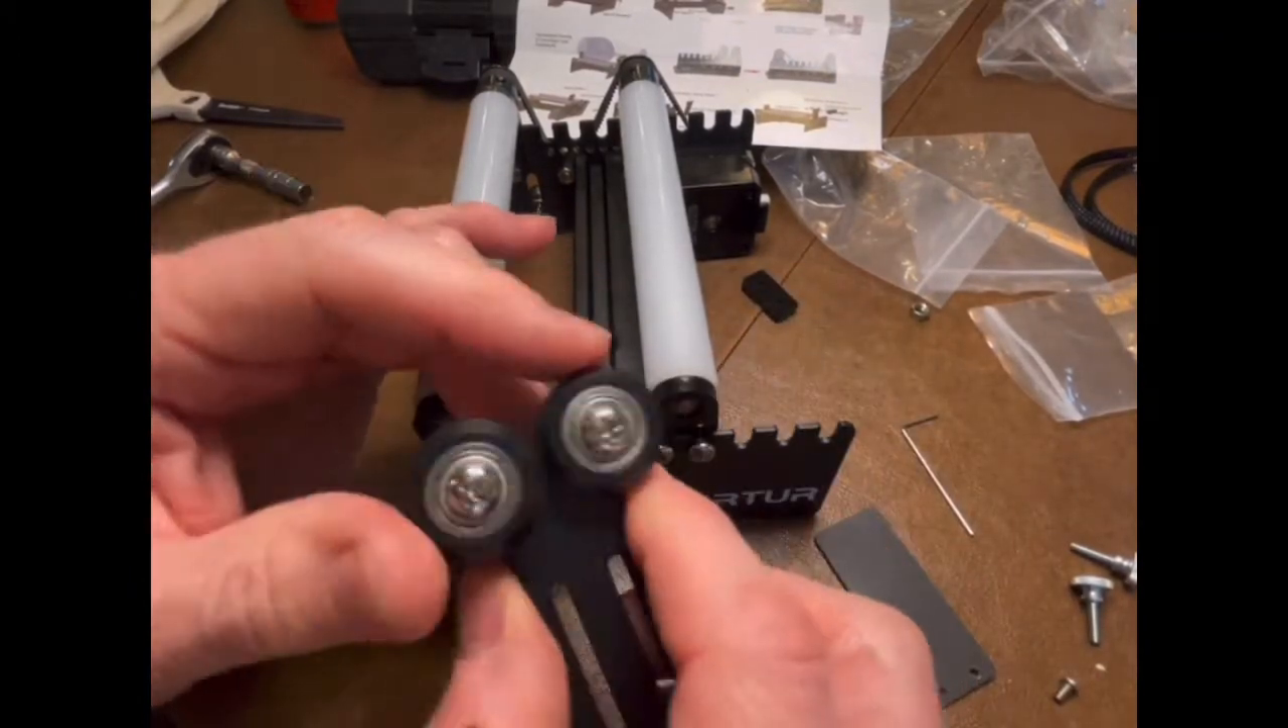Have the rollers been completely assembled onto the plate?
Yes.